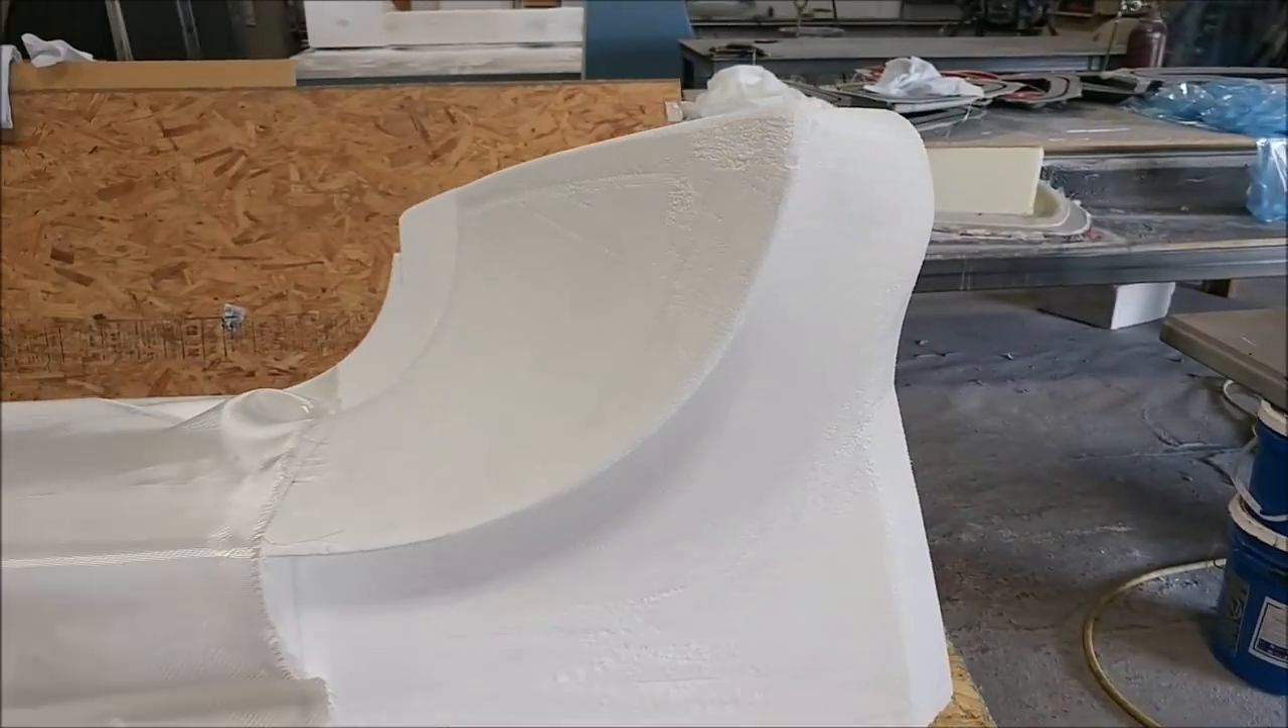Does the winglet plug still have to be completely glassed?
Yes.